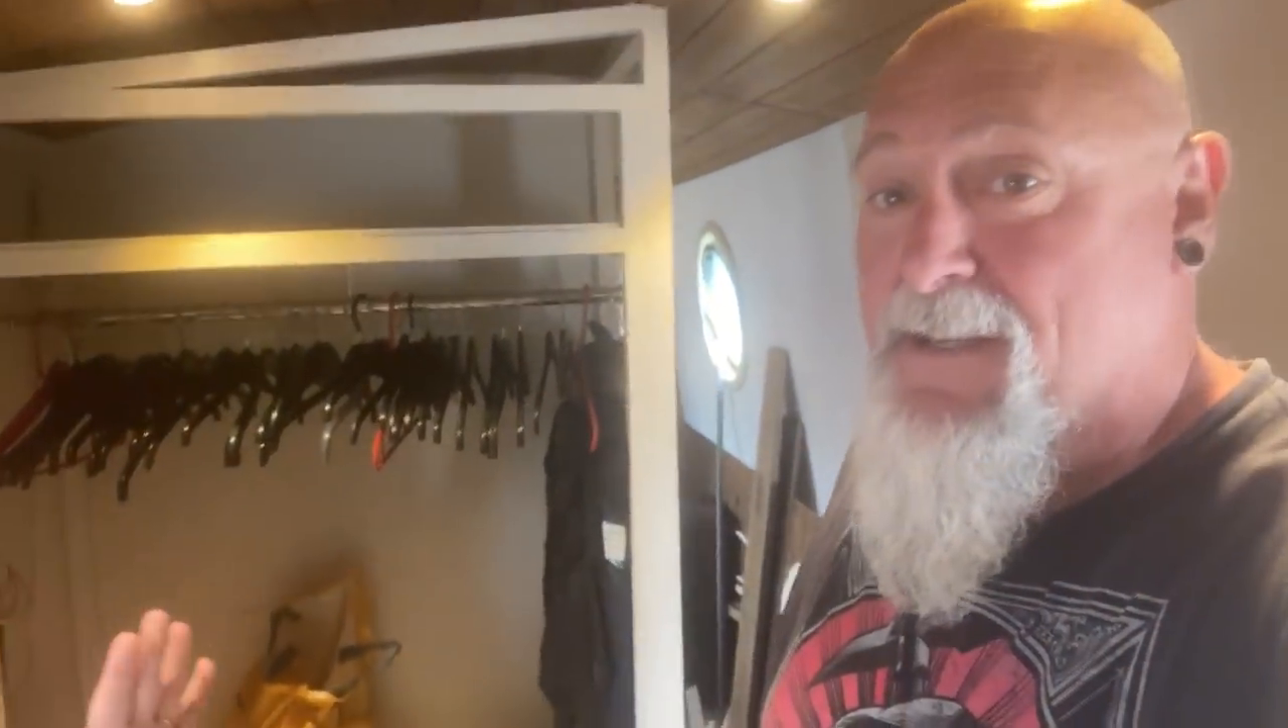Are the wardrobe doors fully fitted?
No.